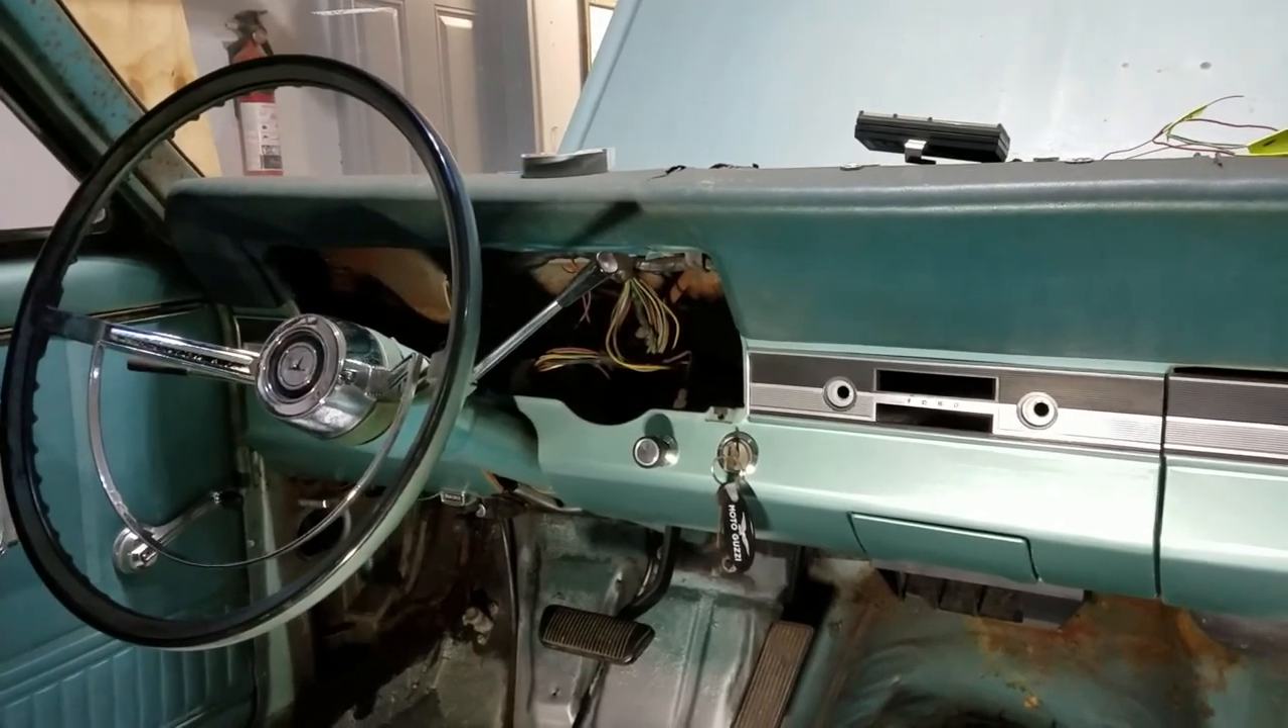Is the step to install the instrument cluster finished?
No.